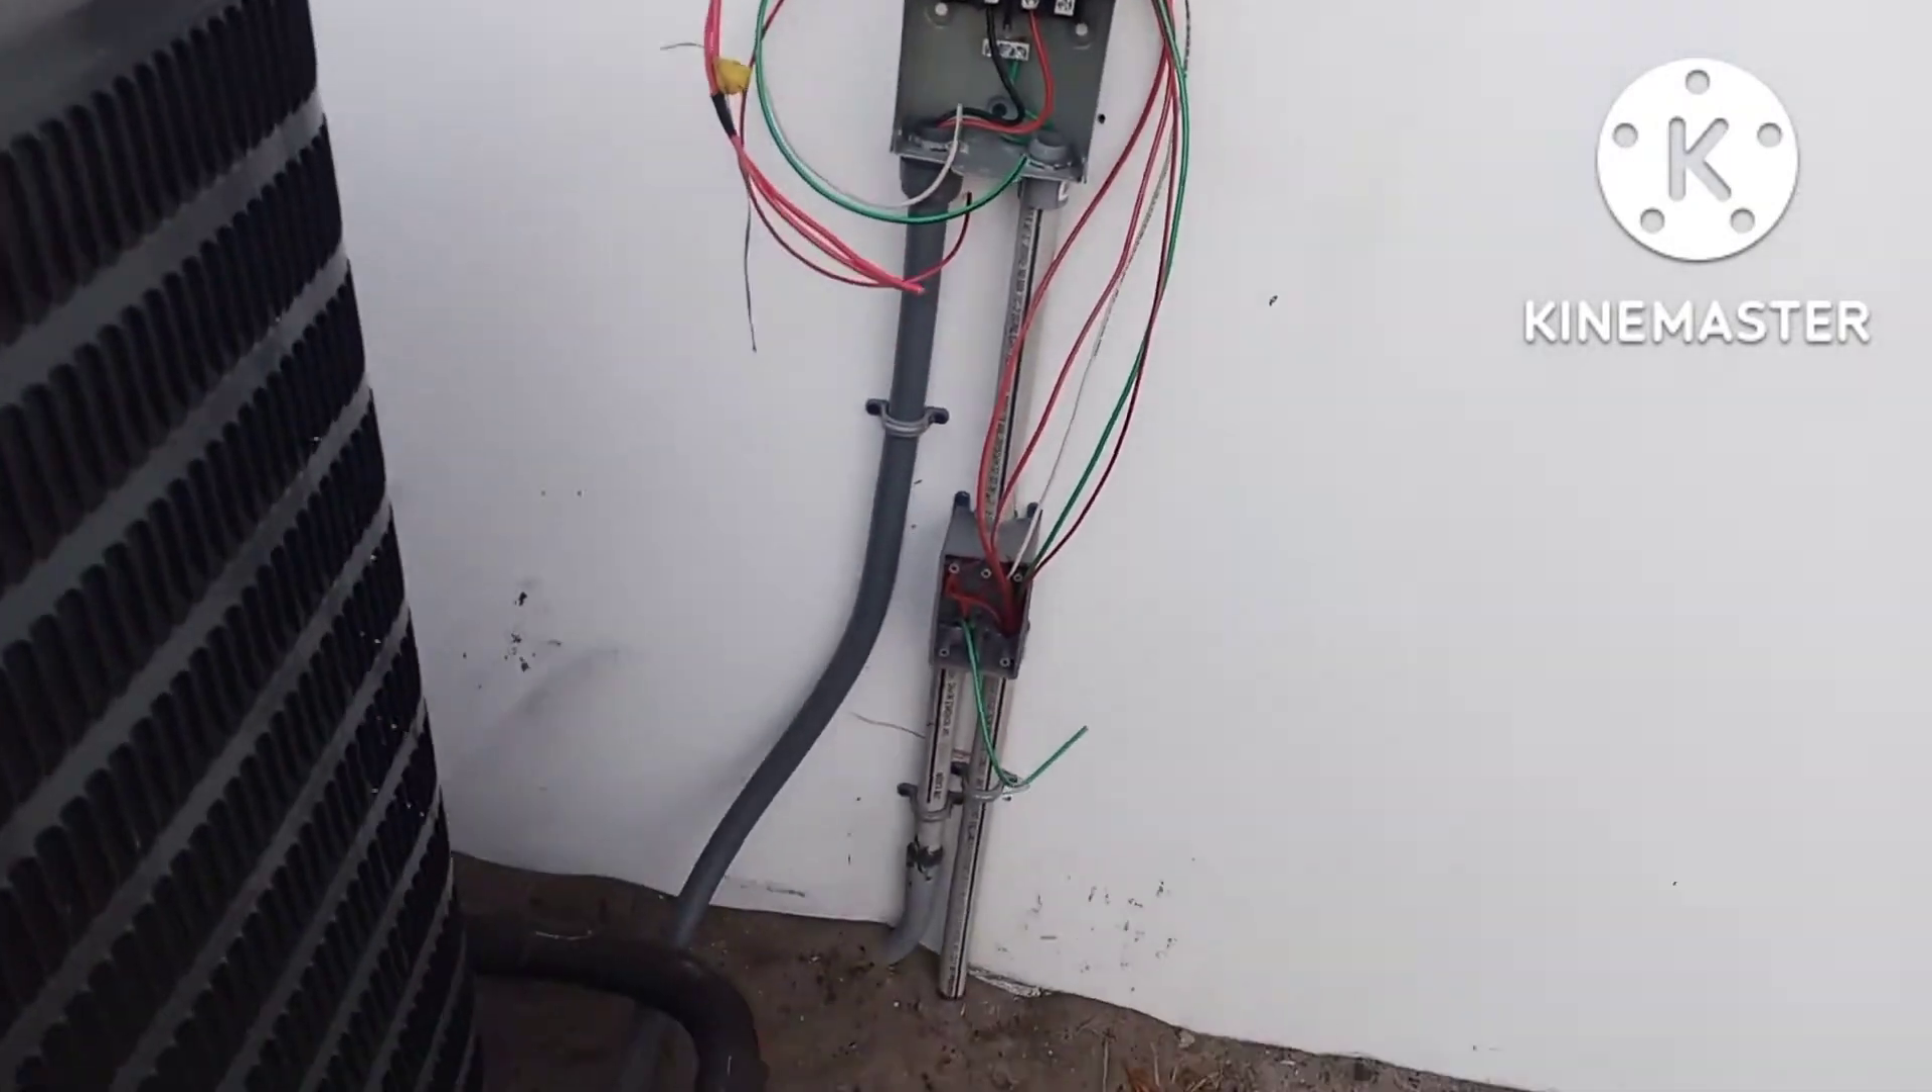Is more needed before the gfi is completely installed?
Yes.